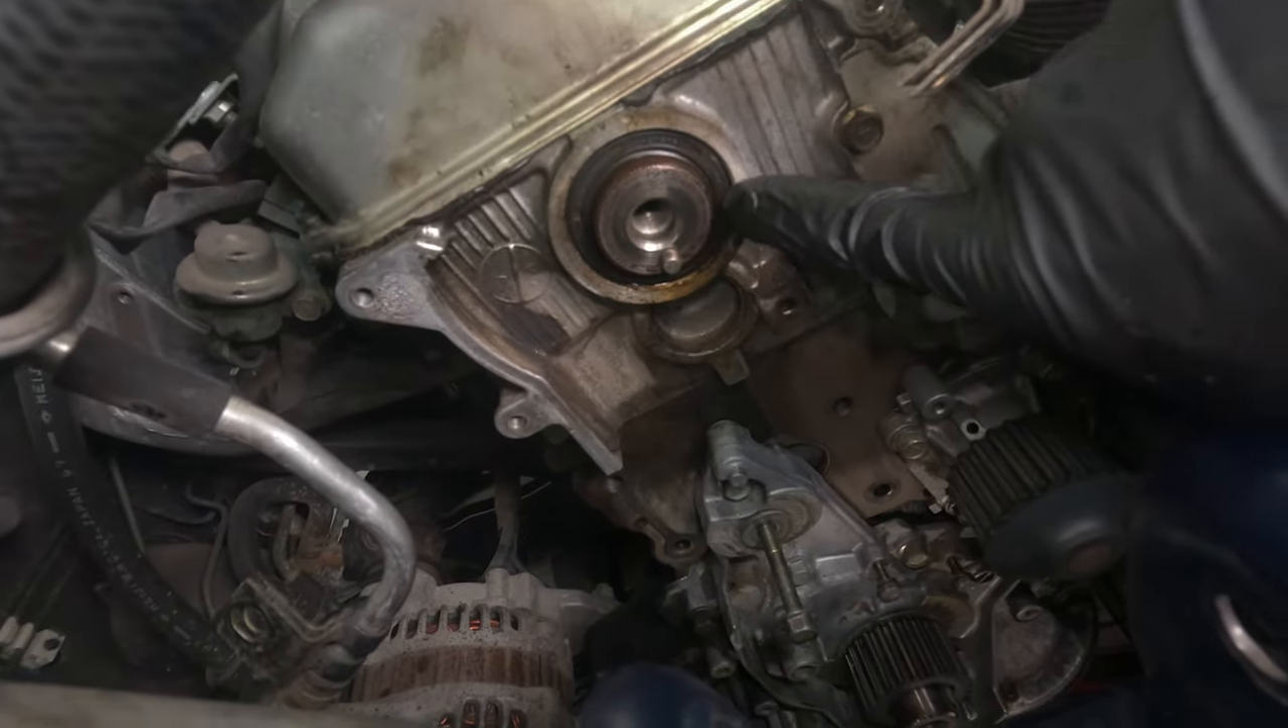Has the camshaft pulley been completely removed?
Yes.